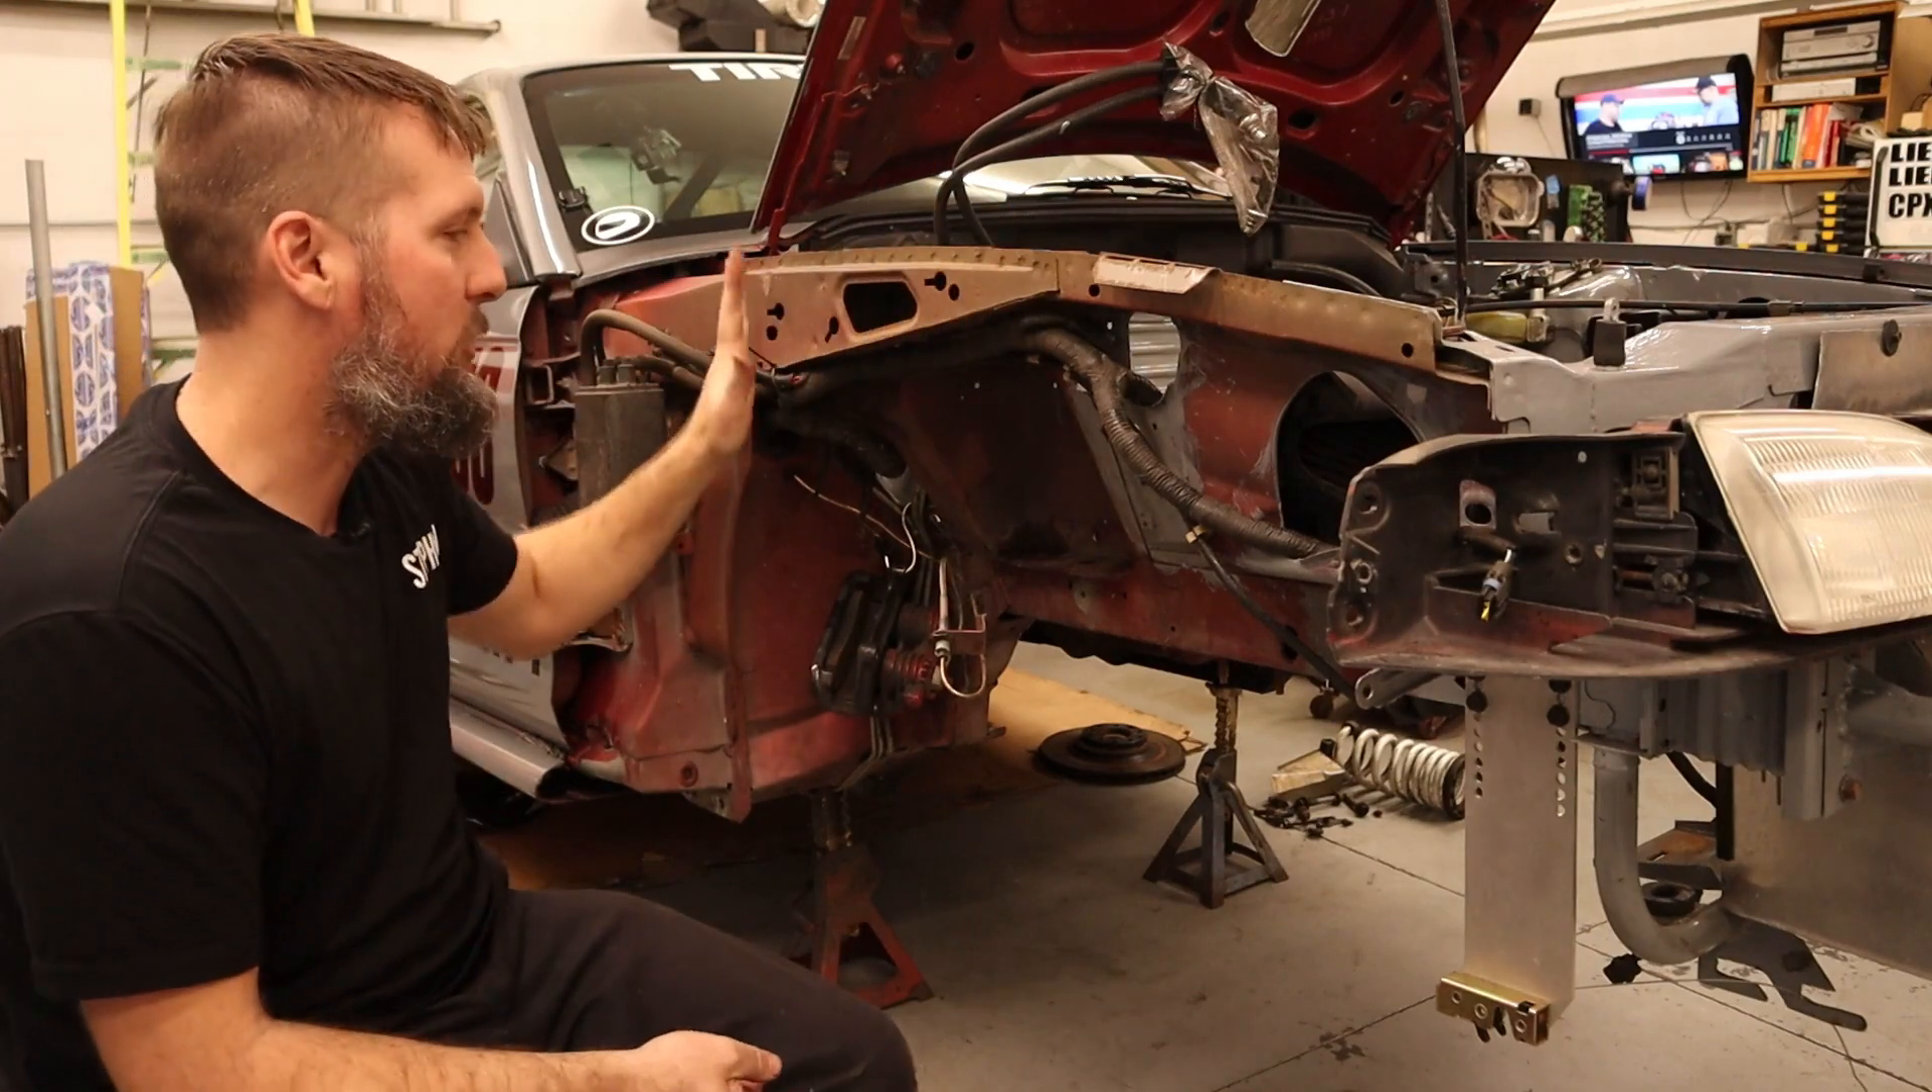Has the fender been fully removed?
Yes.